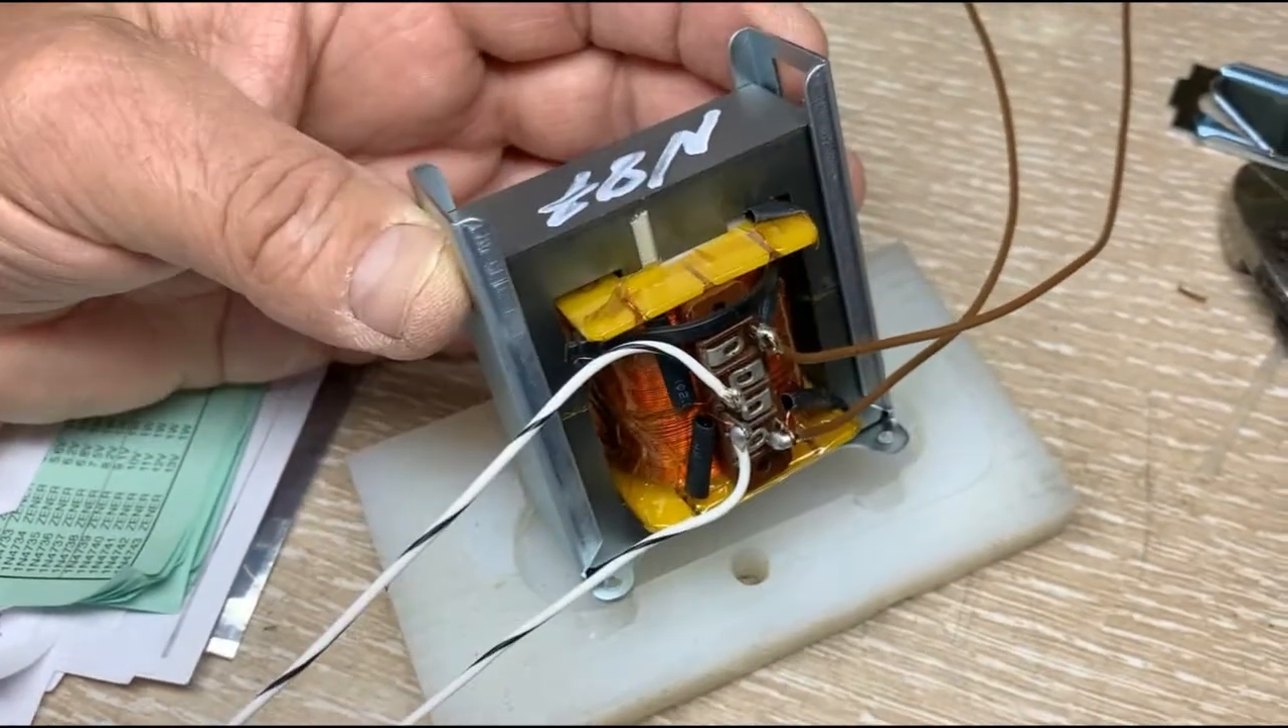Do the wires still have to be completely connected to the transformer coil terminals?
No.